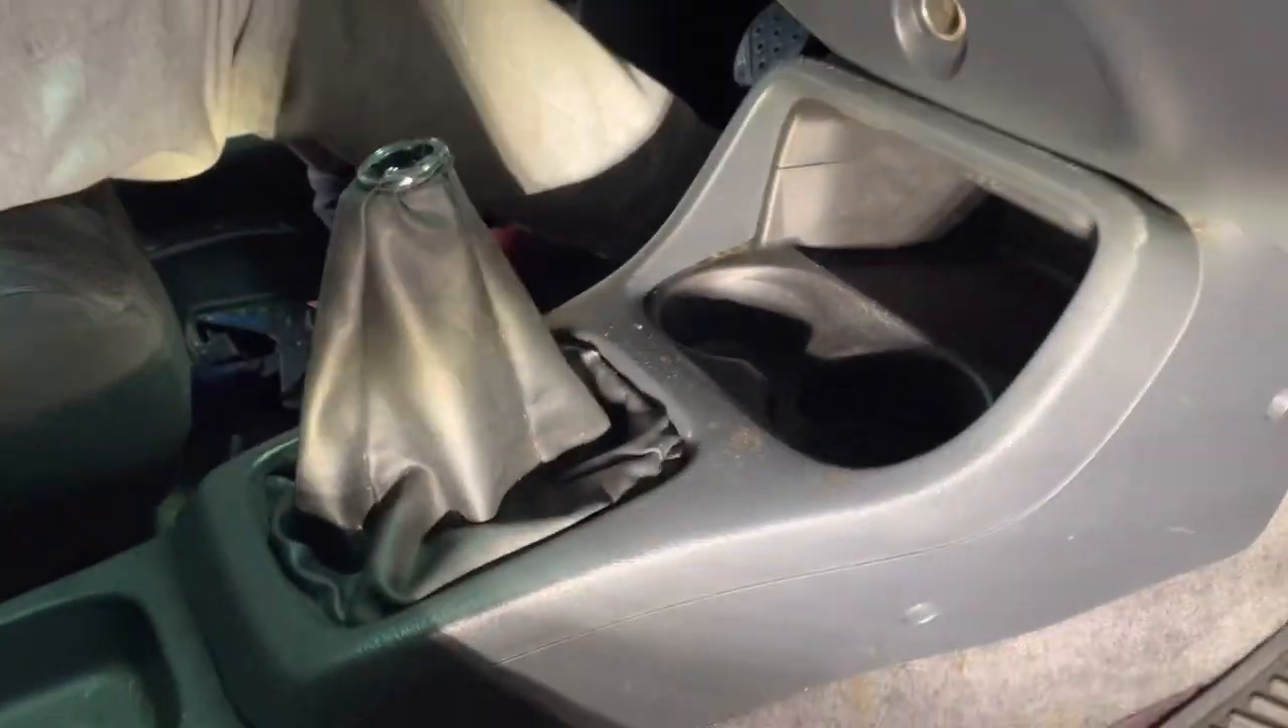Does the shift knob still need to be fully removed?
No.